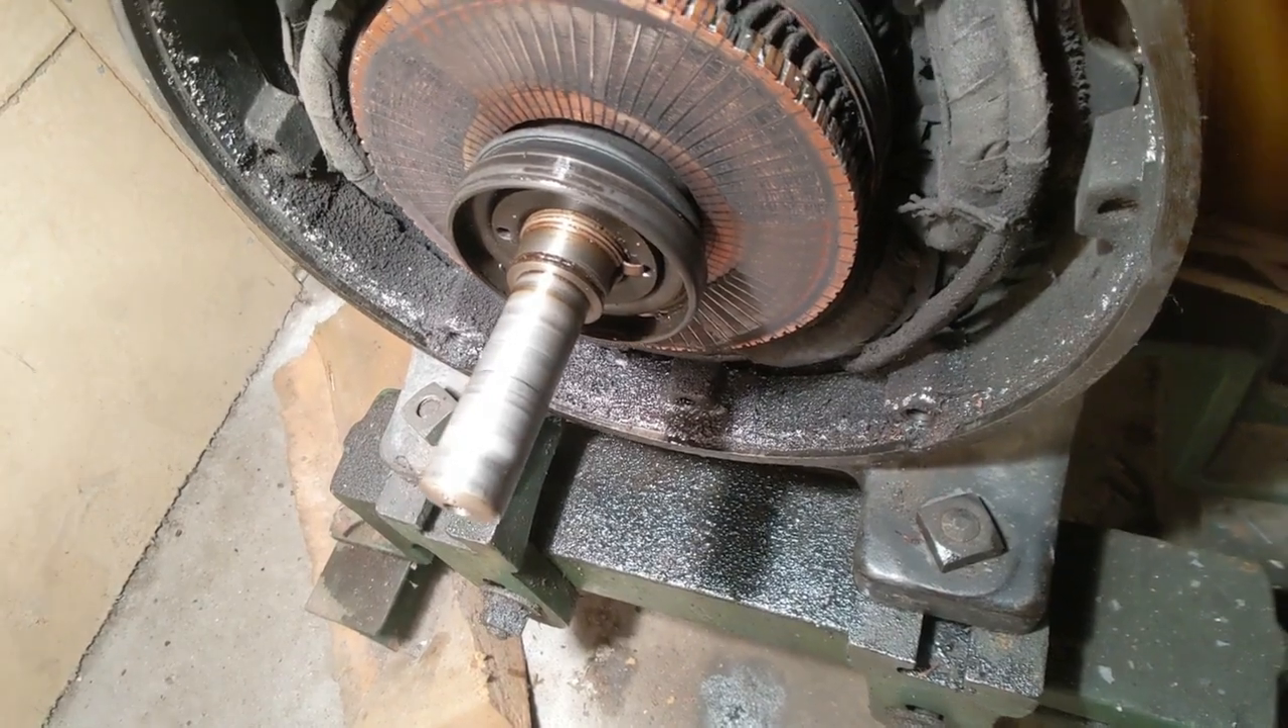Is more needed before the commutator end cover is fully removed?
No.